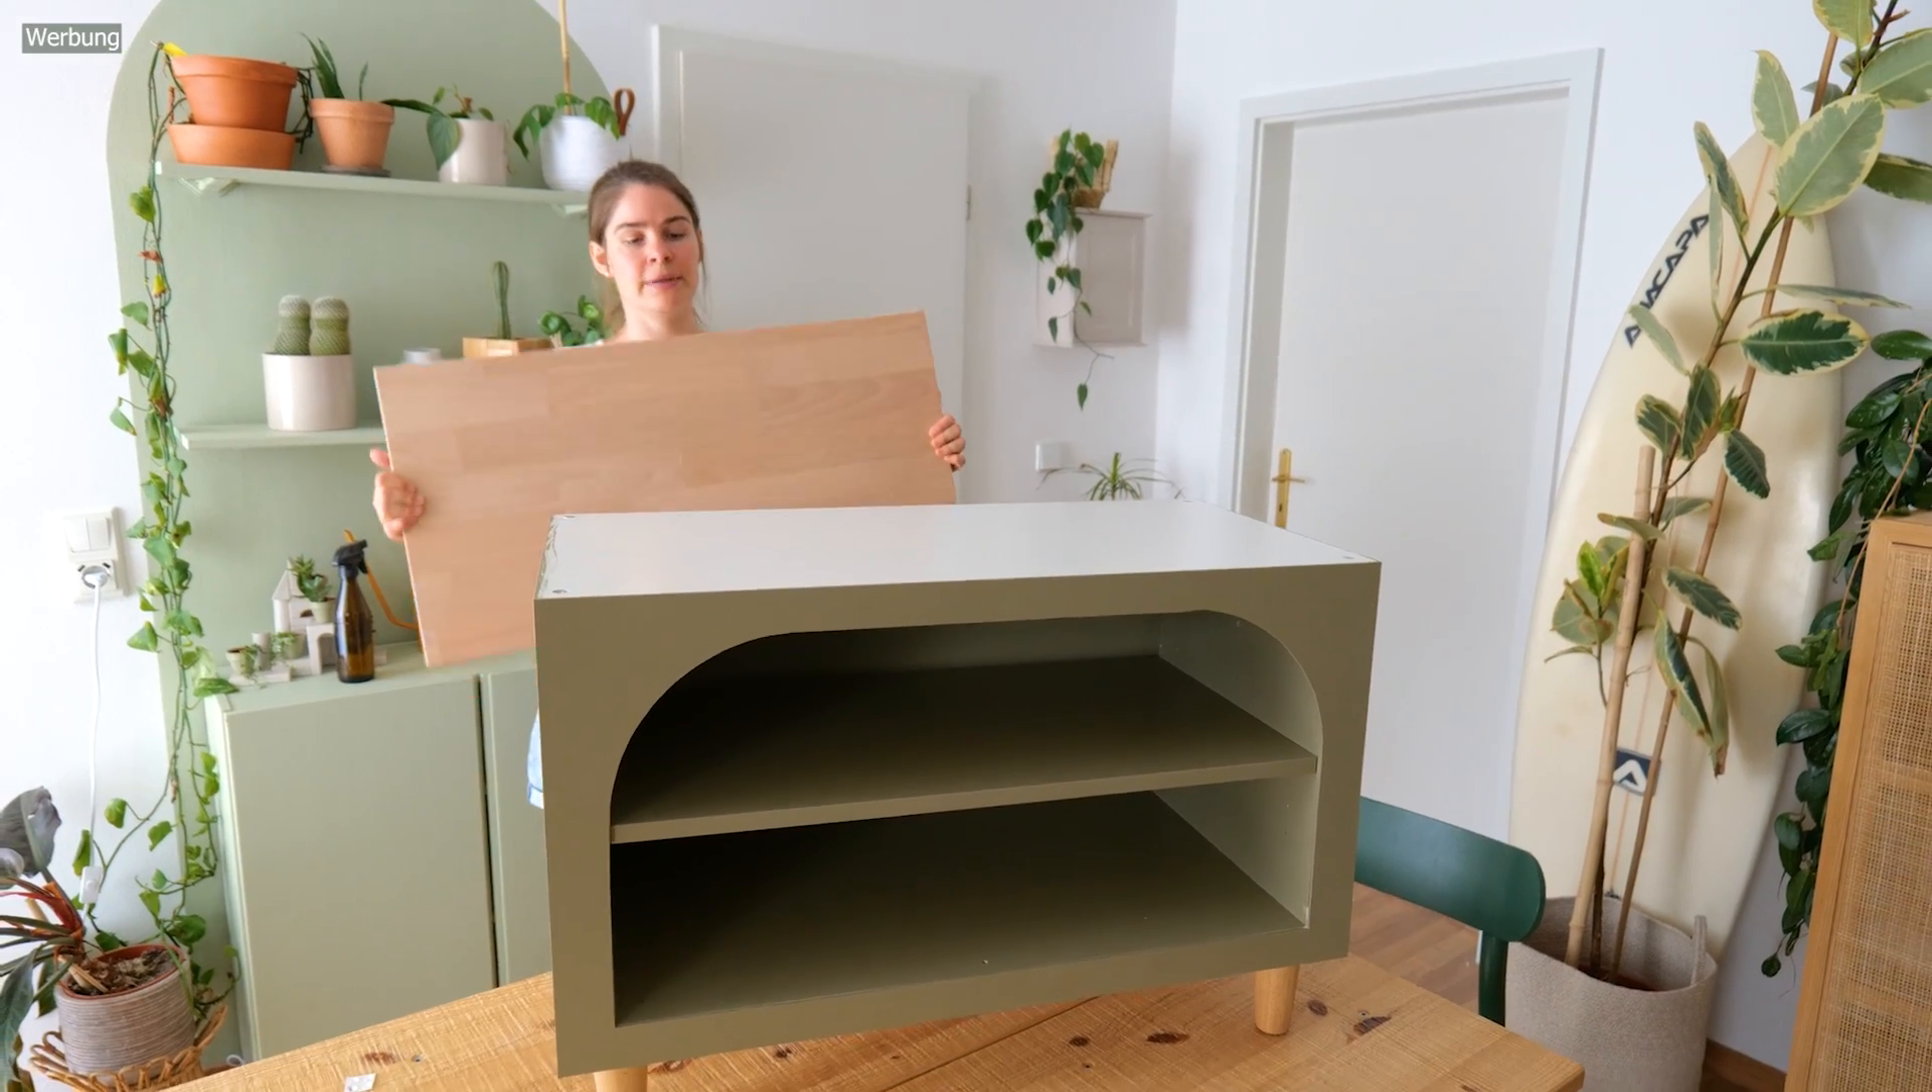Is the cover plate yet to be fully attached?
Yes.